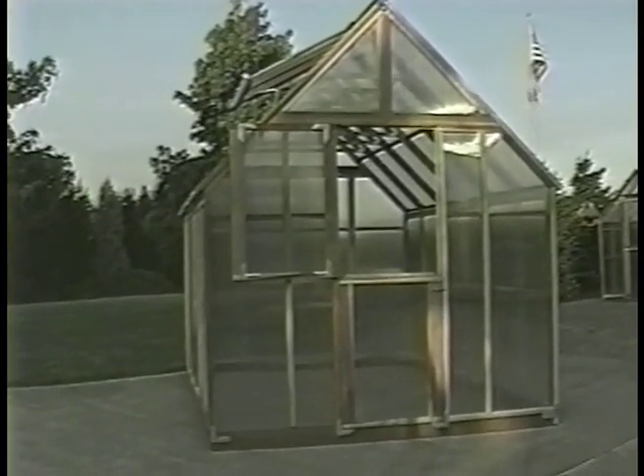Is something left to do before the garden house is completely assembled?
No.